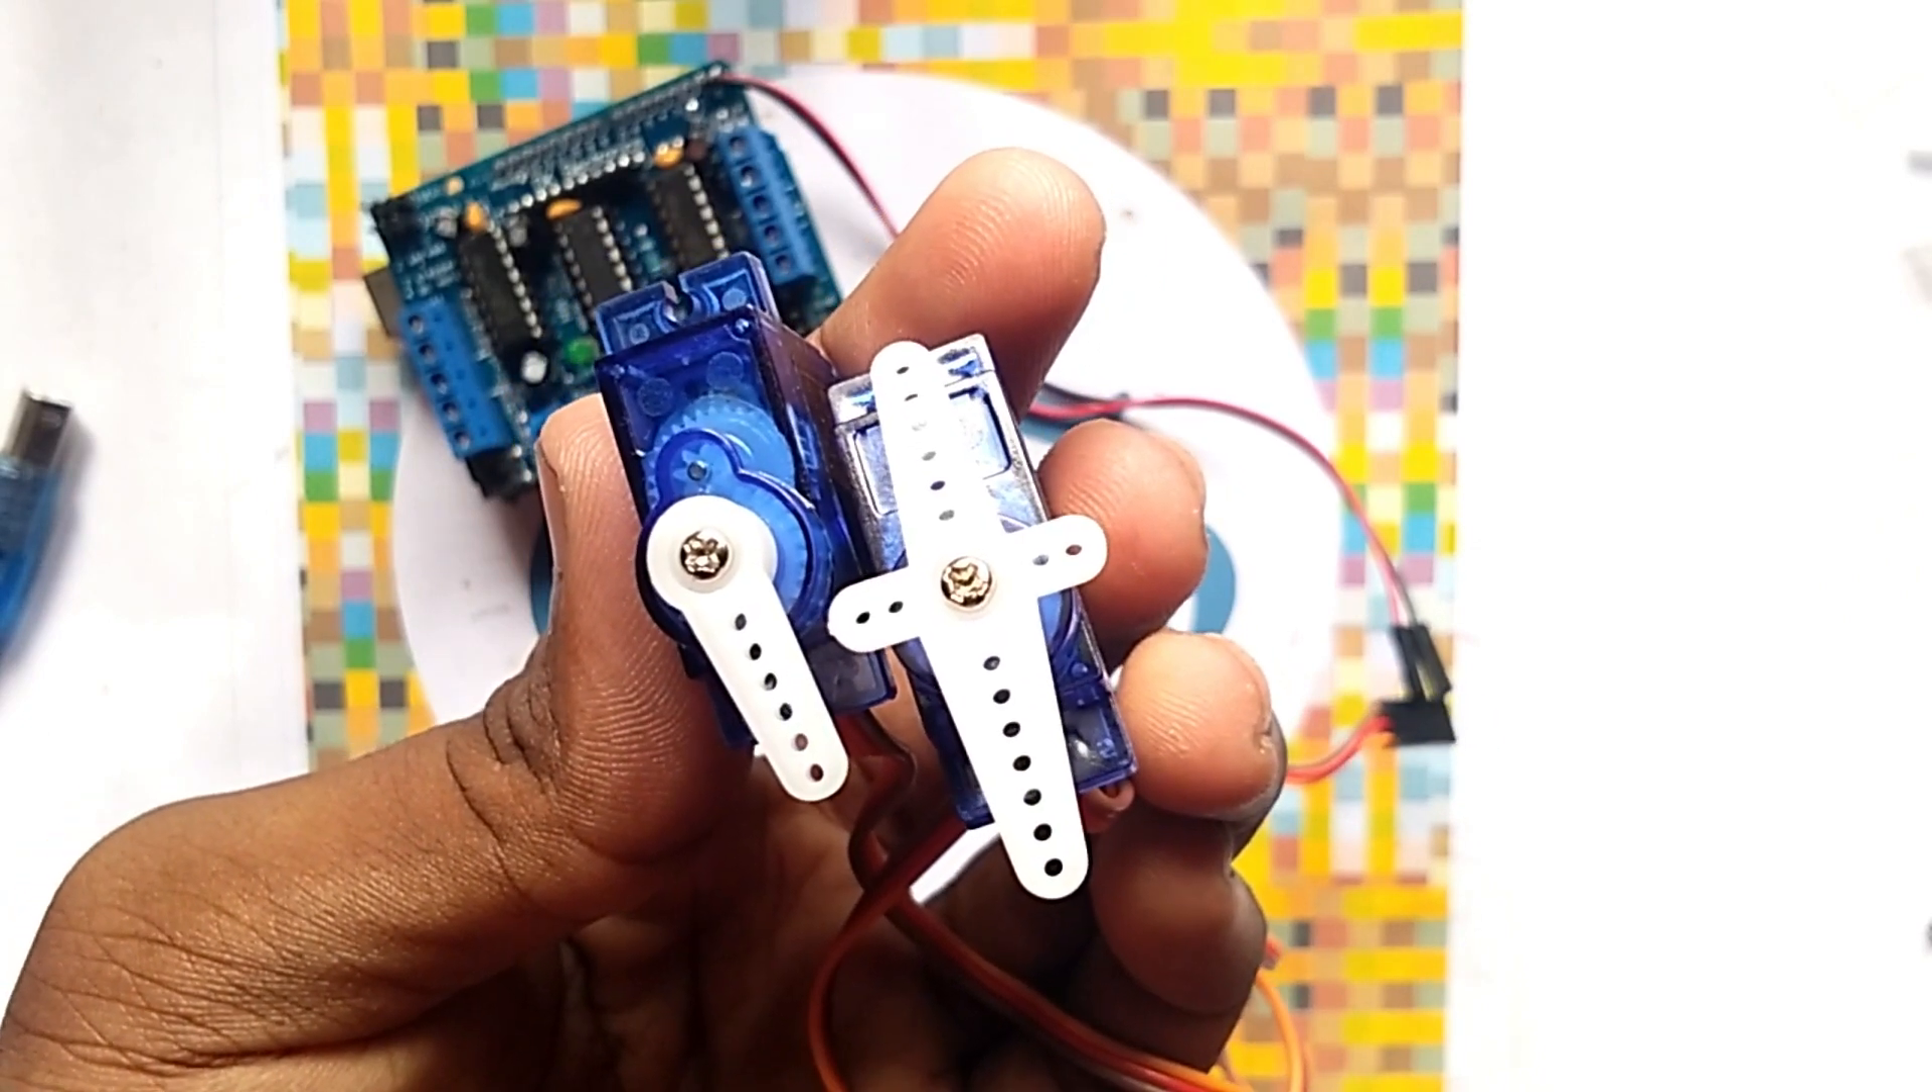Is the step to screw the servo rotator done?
Yes.